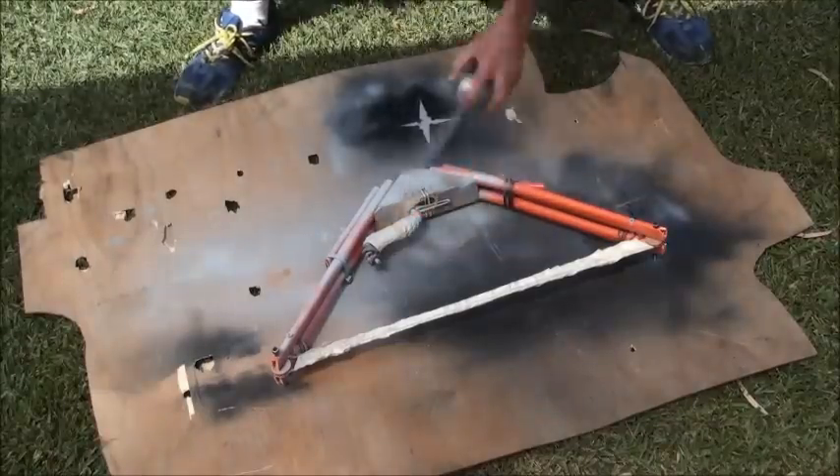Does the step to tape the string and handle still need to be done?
No.